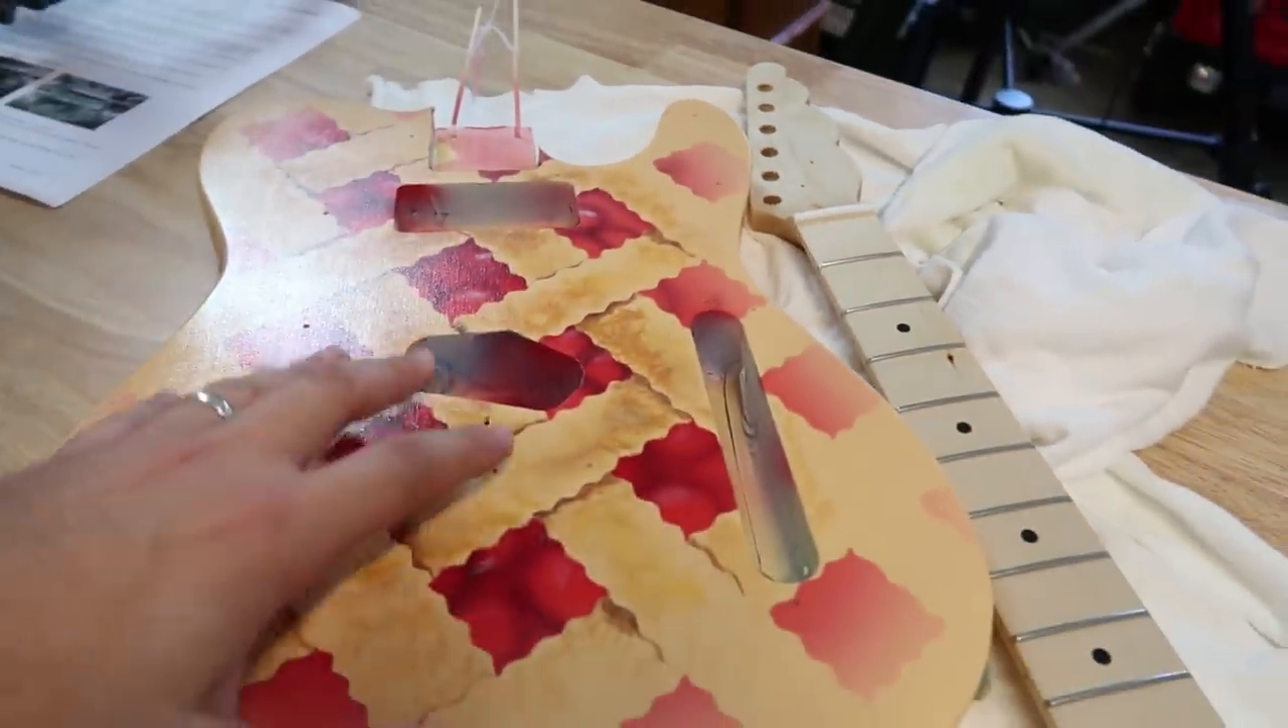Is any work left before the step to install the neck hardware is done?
Yes.